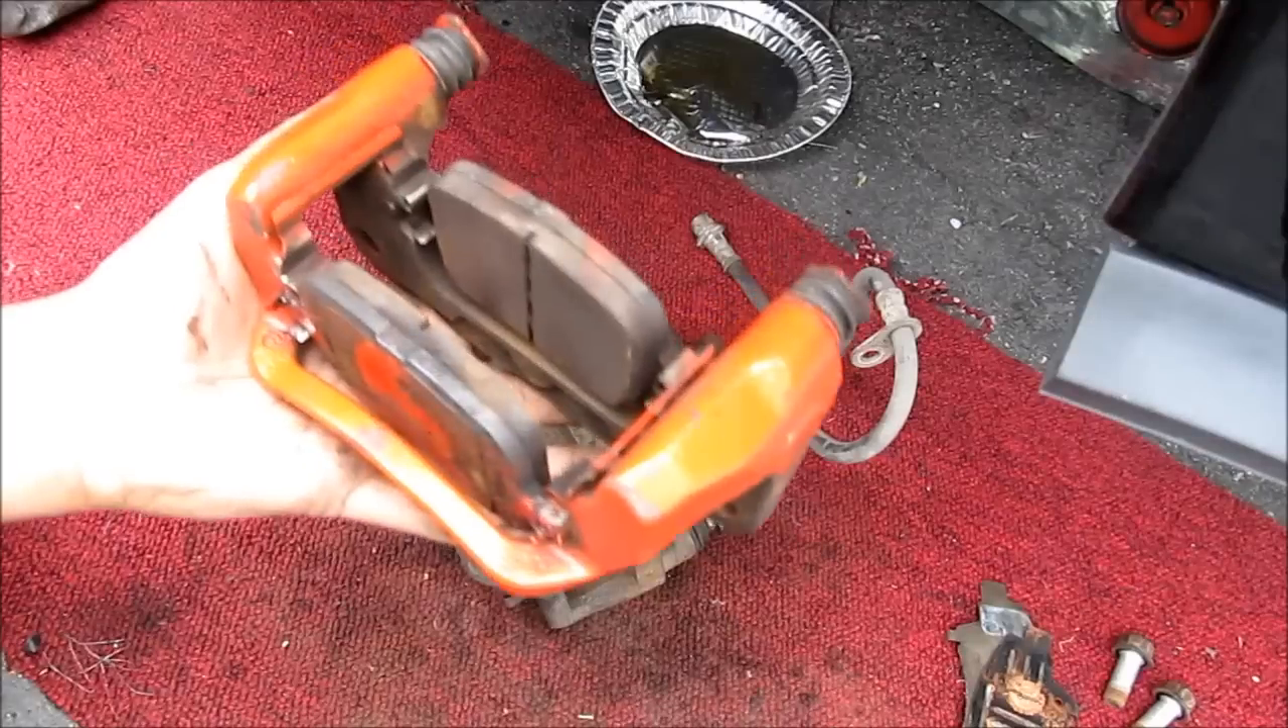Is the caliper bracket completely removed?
Yes.